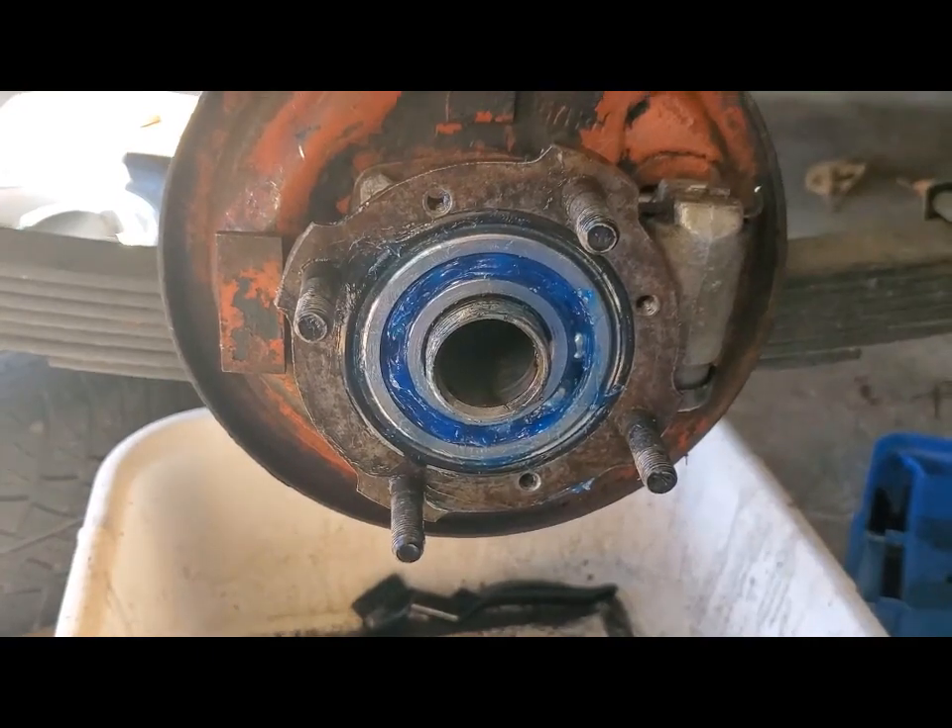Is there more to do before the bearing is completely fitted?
No.